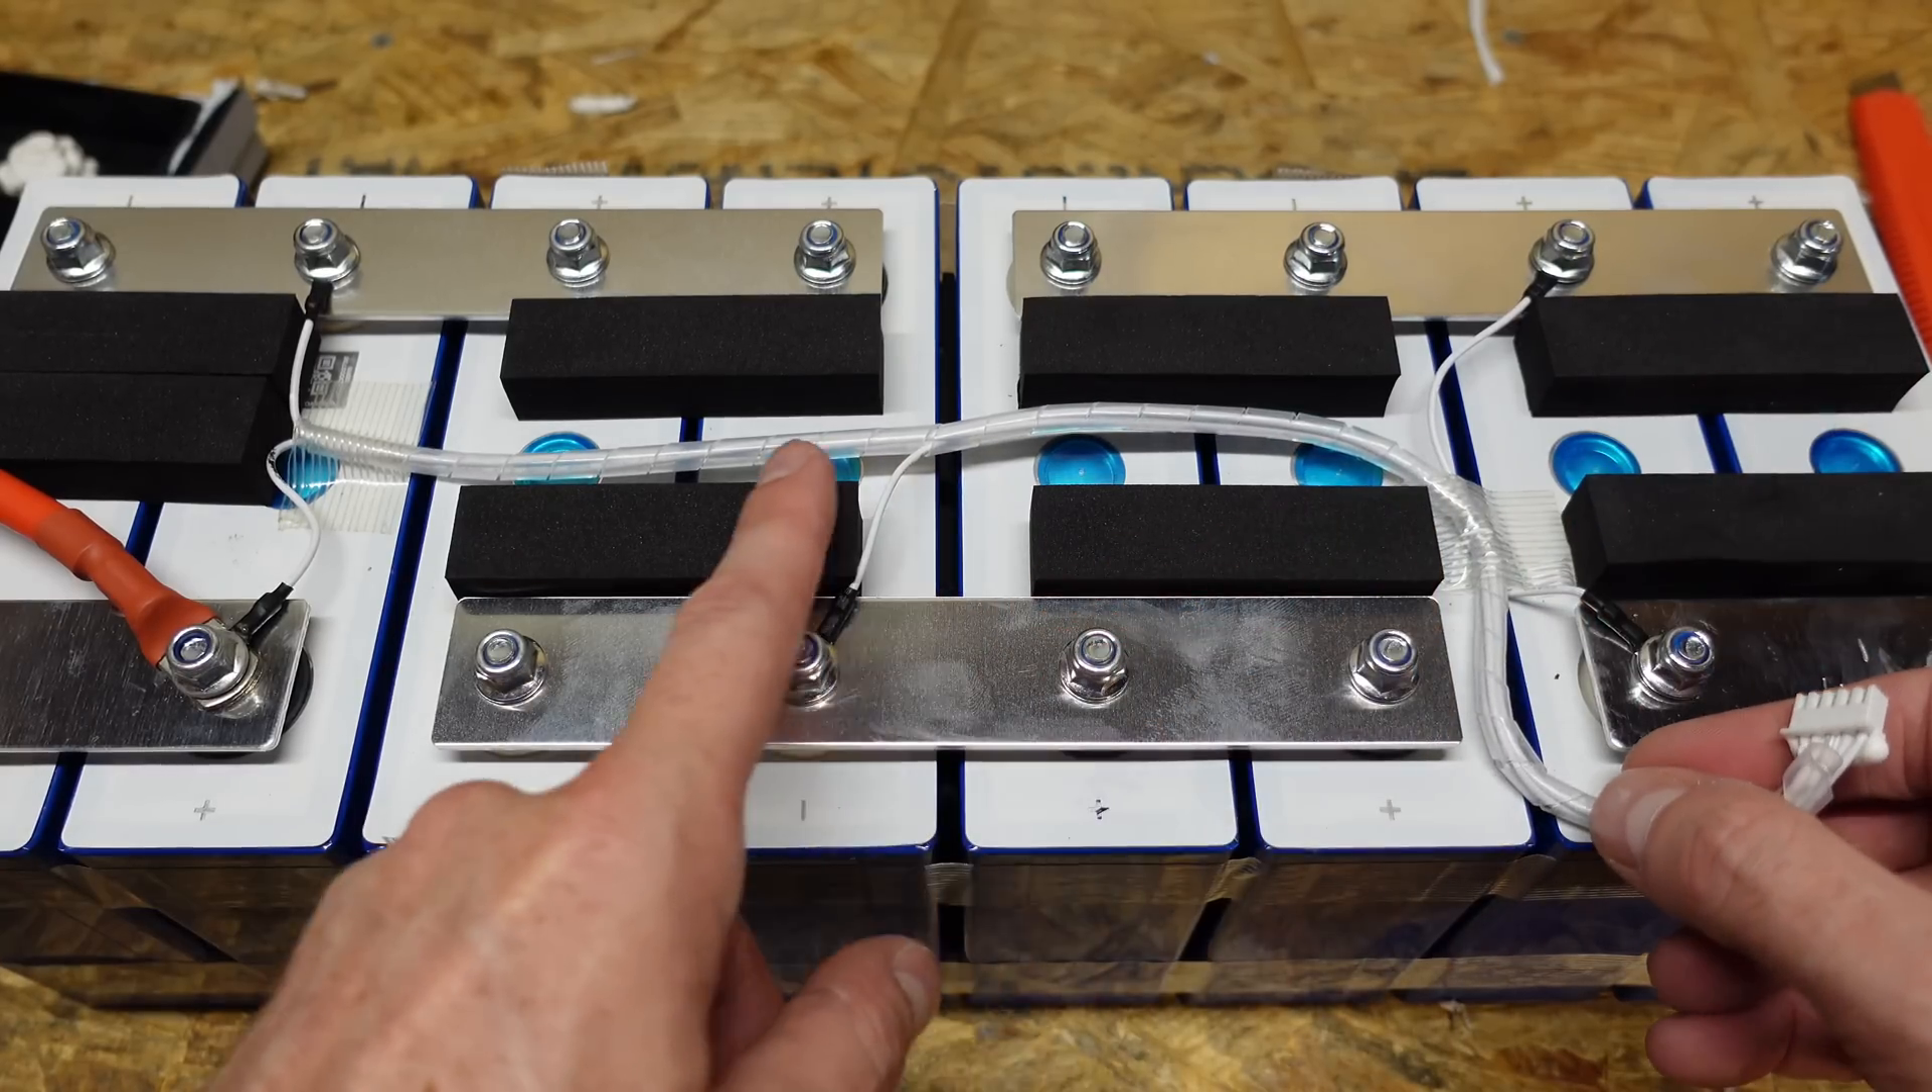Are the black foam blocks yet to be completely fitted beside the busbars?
No.